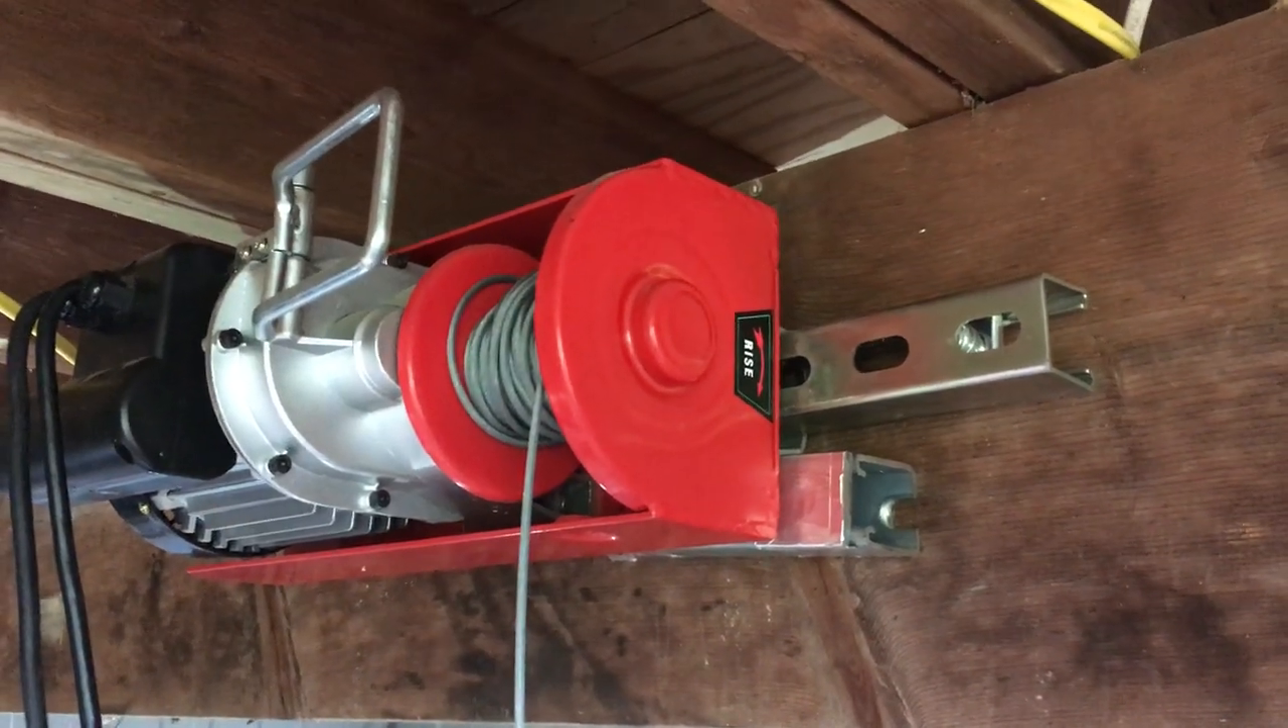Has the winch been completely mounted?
Yes.